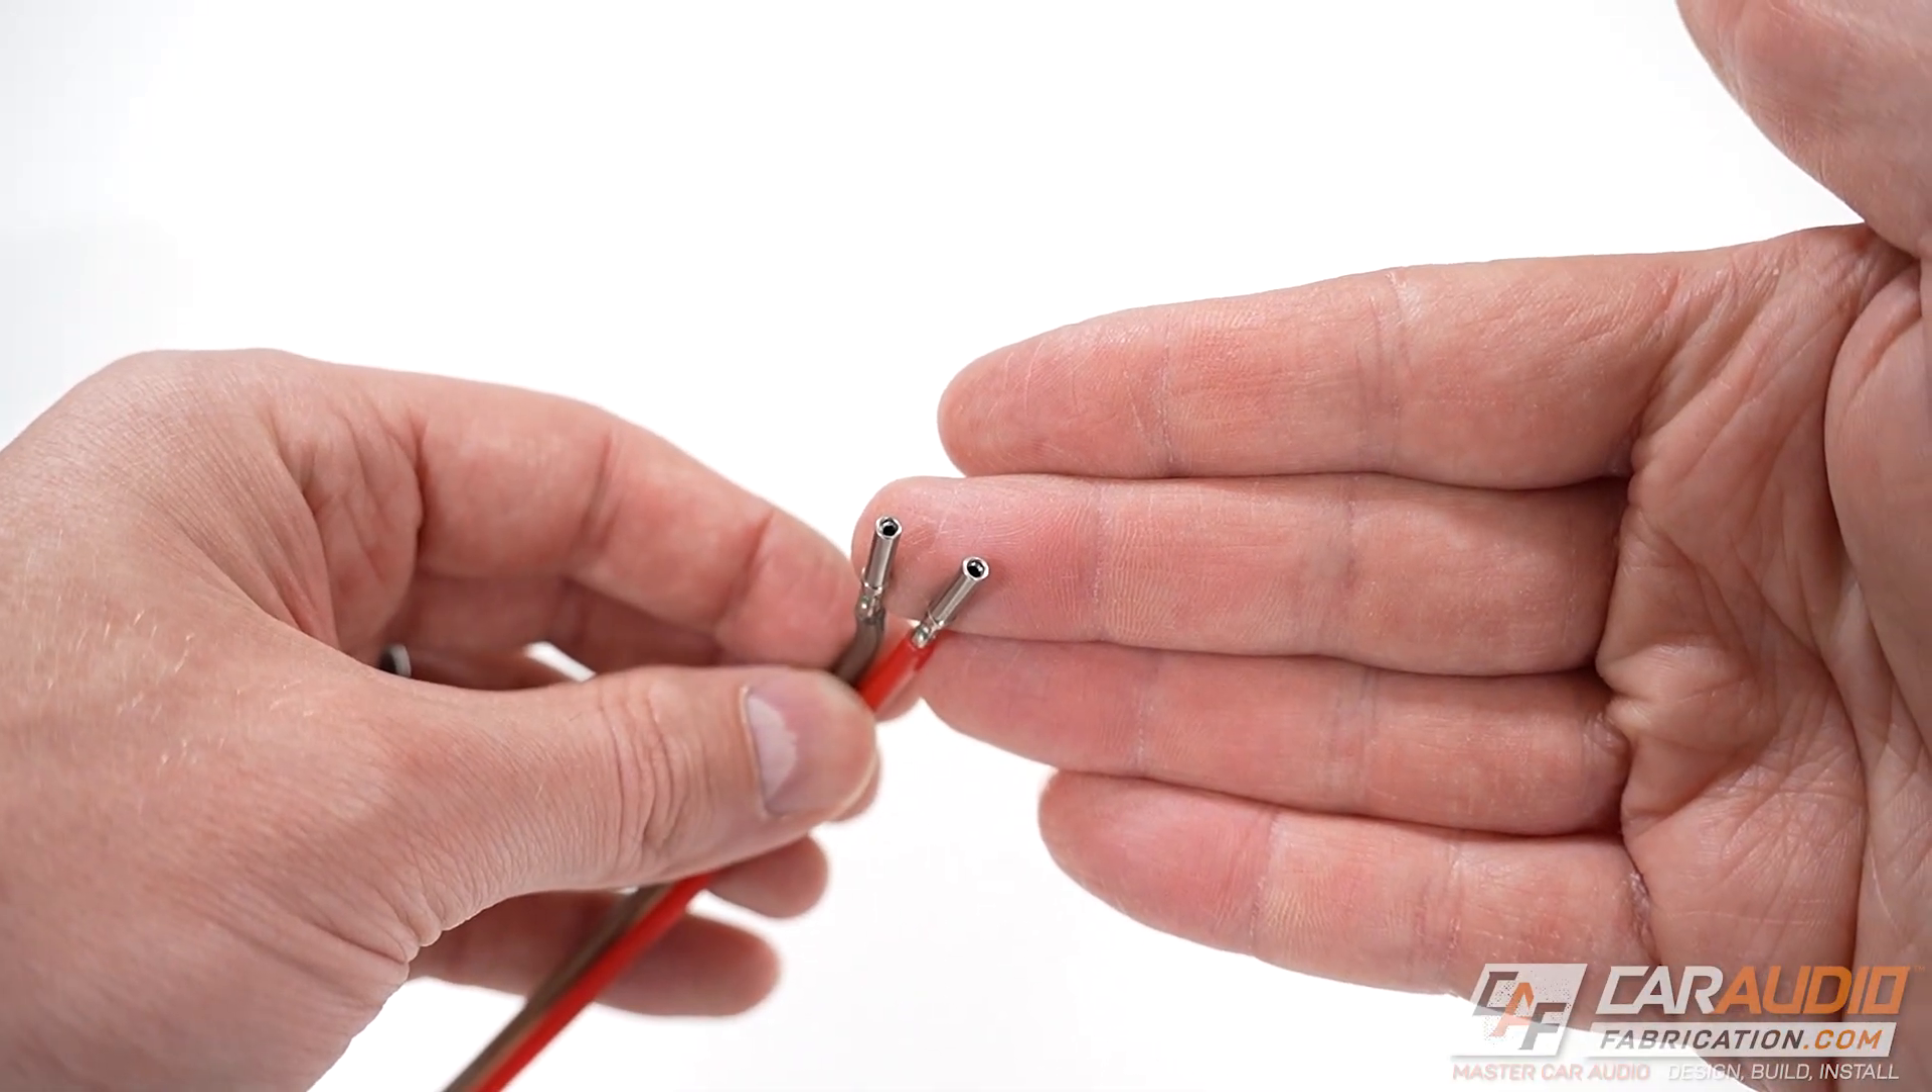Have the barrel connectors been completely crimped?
Yes.